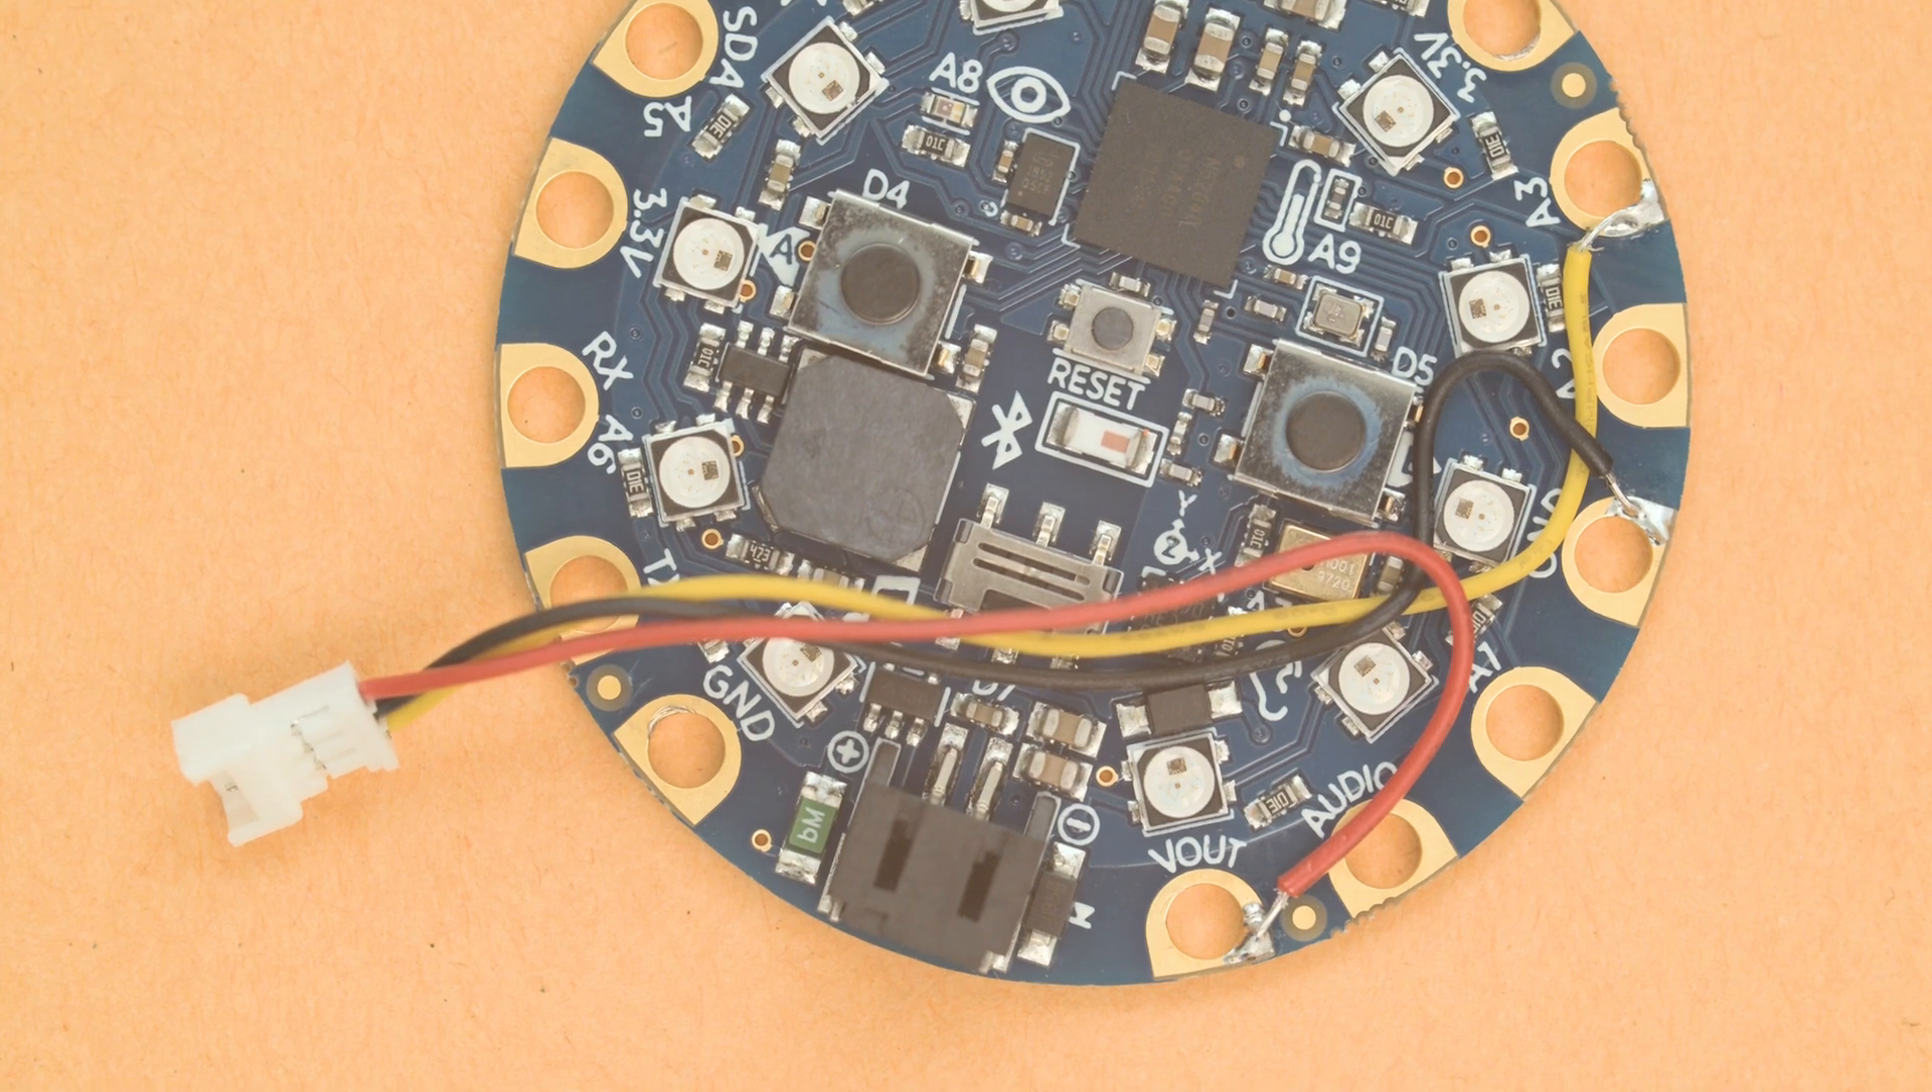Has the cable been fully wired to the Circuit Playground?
Yes.